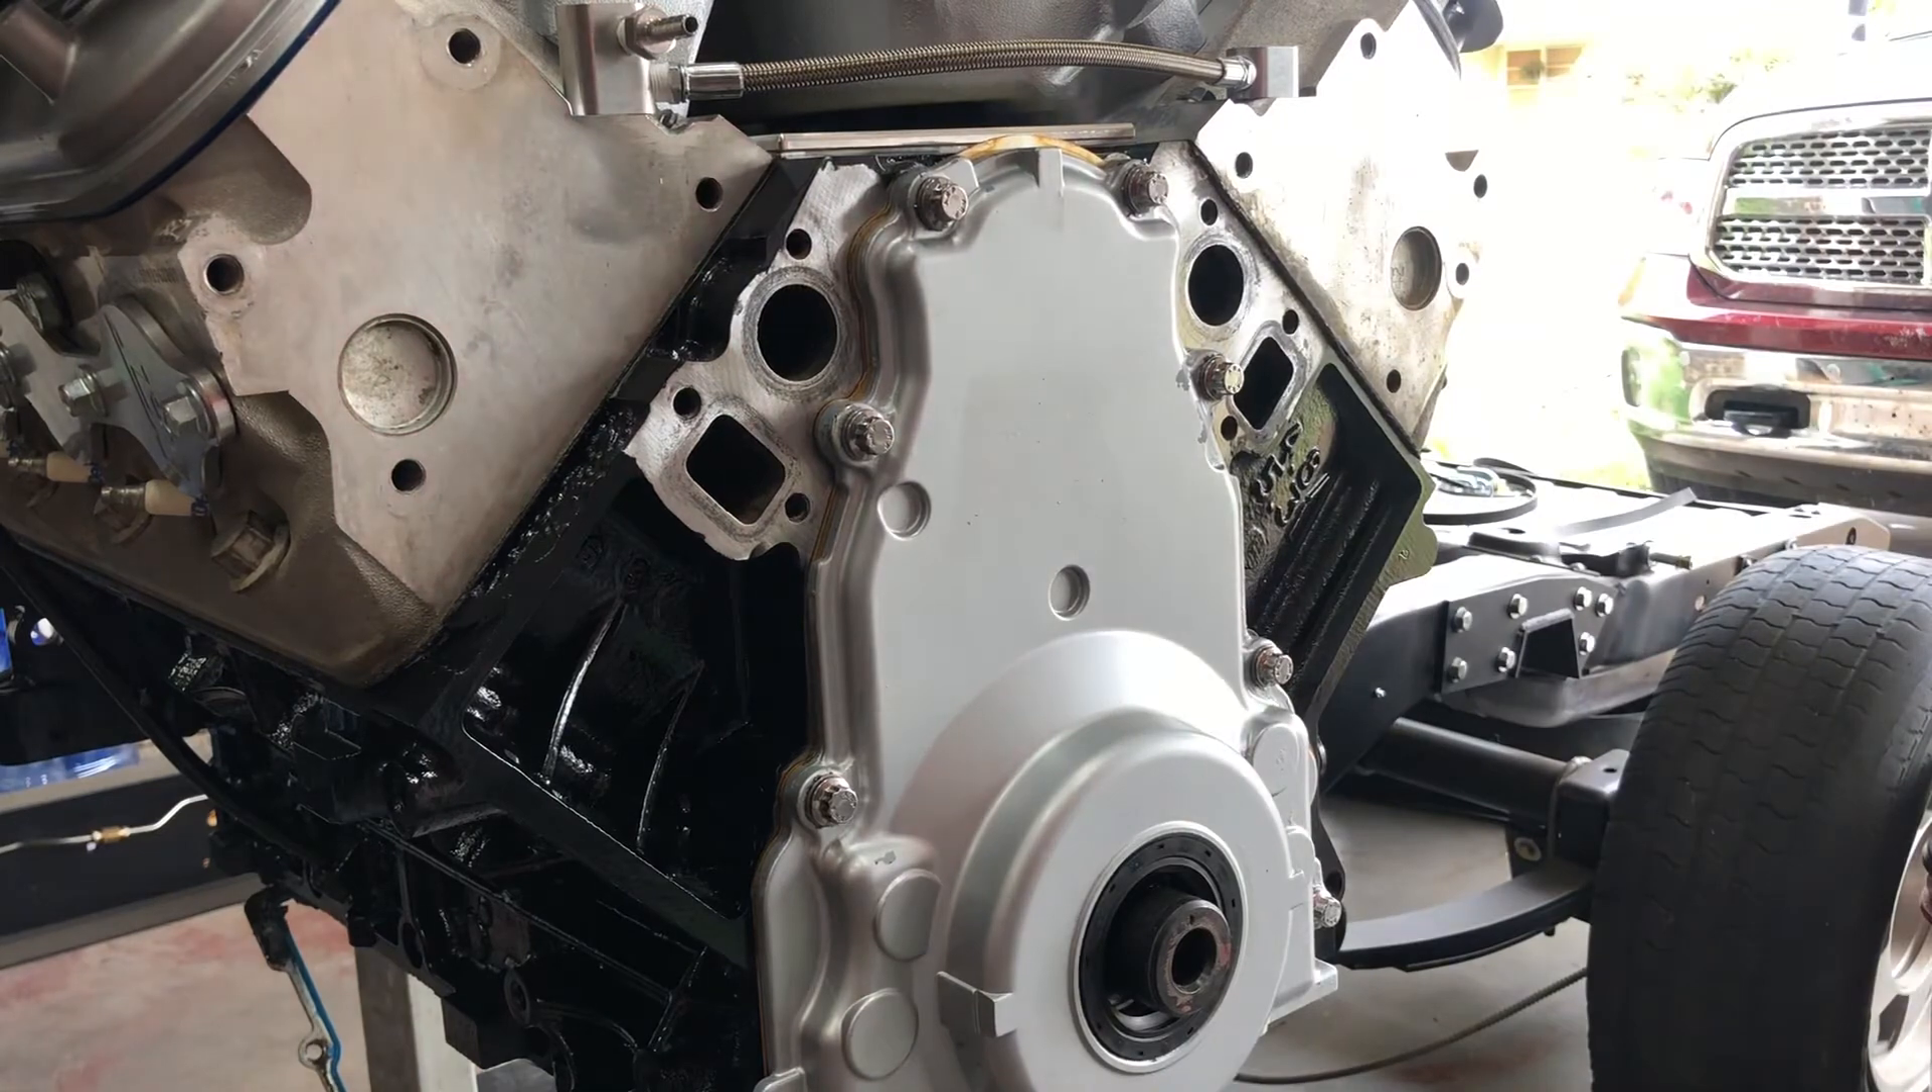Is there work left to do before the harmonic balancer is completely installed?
Yes.